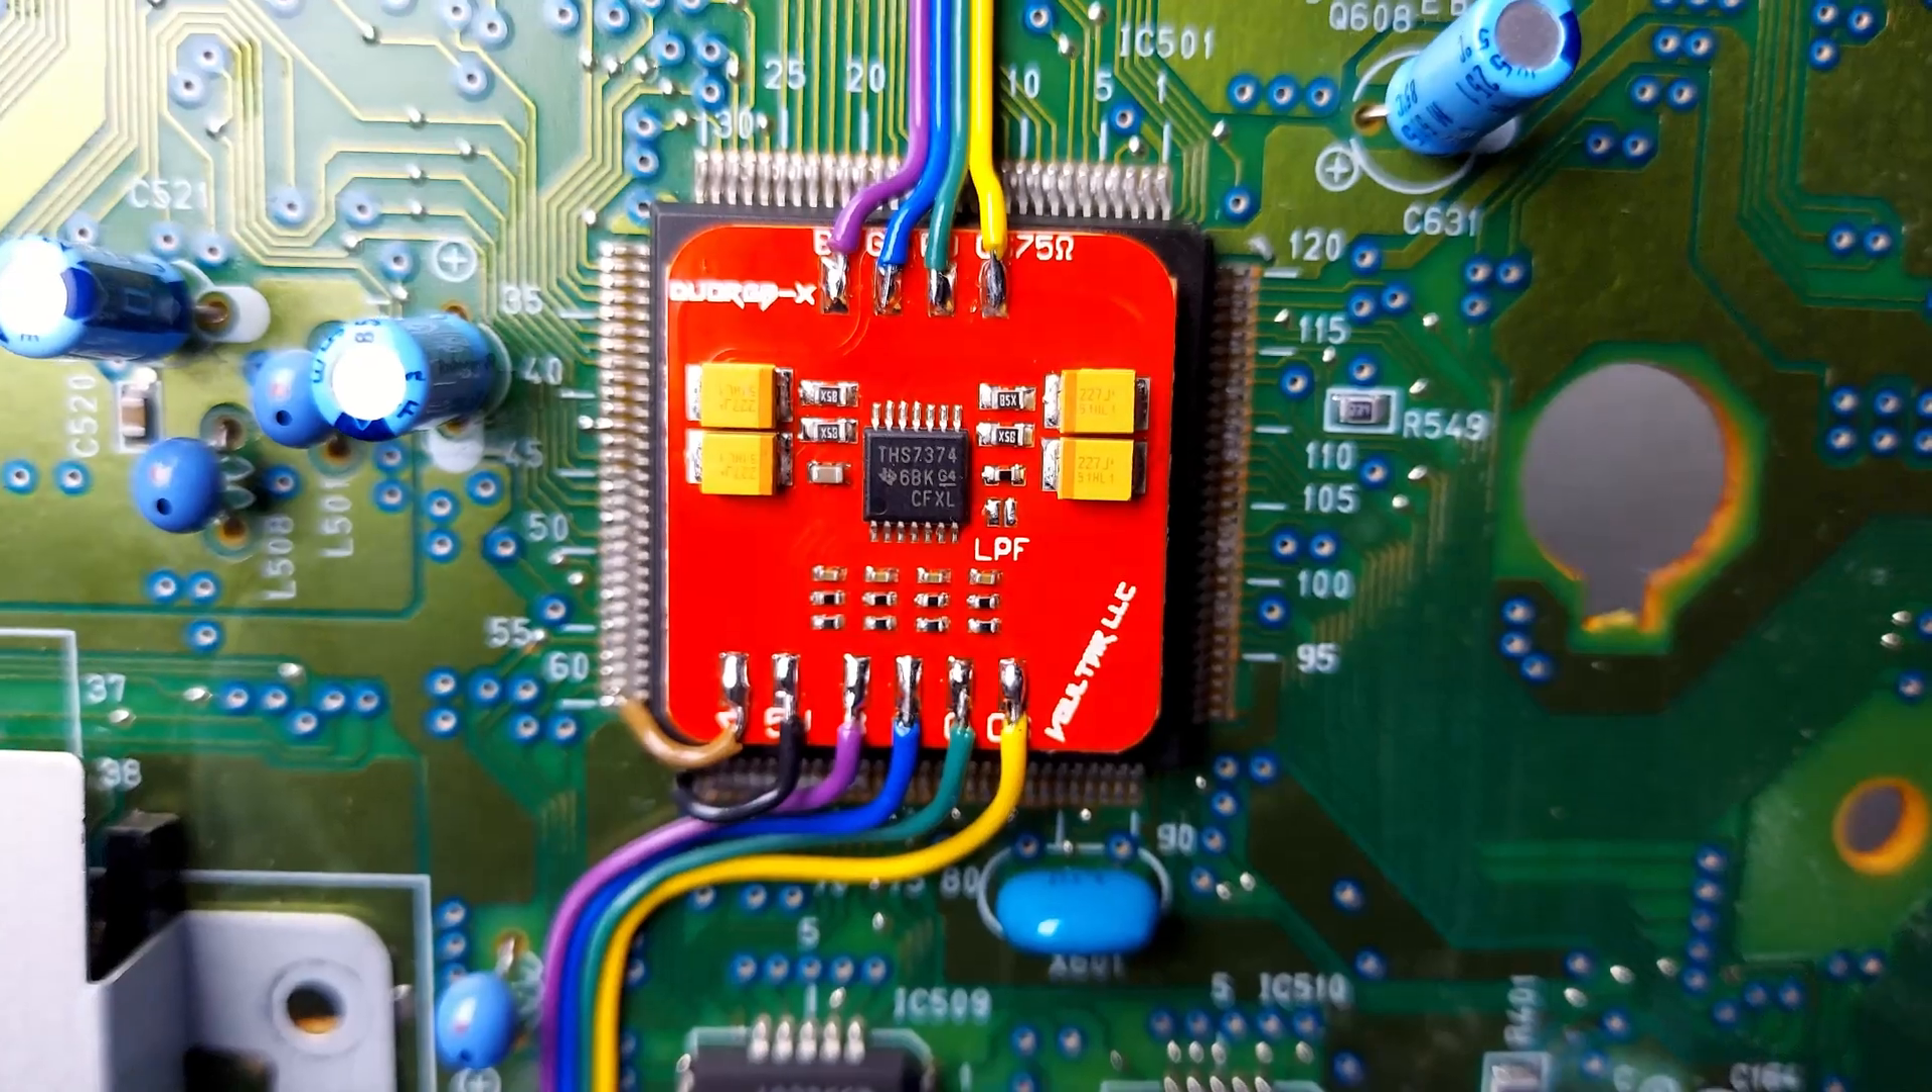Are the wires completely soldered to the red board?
Yes.